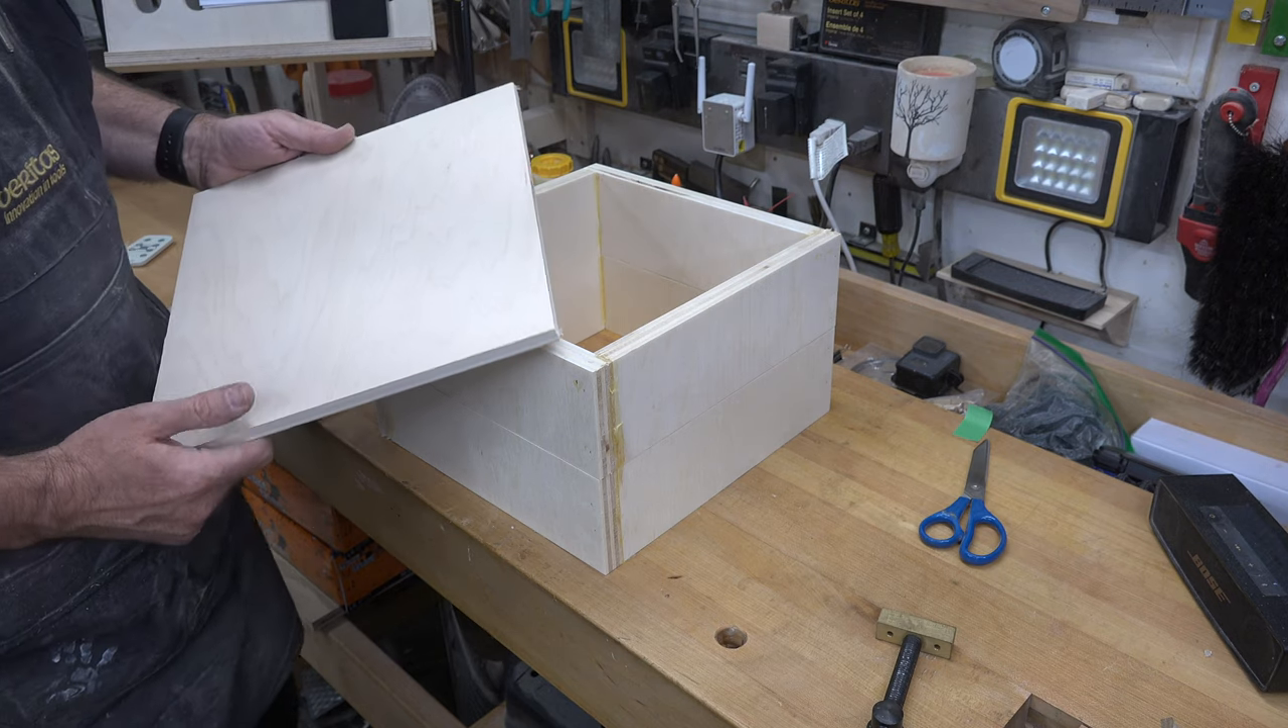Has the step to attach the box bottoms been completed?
No.